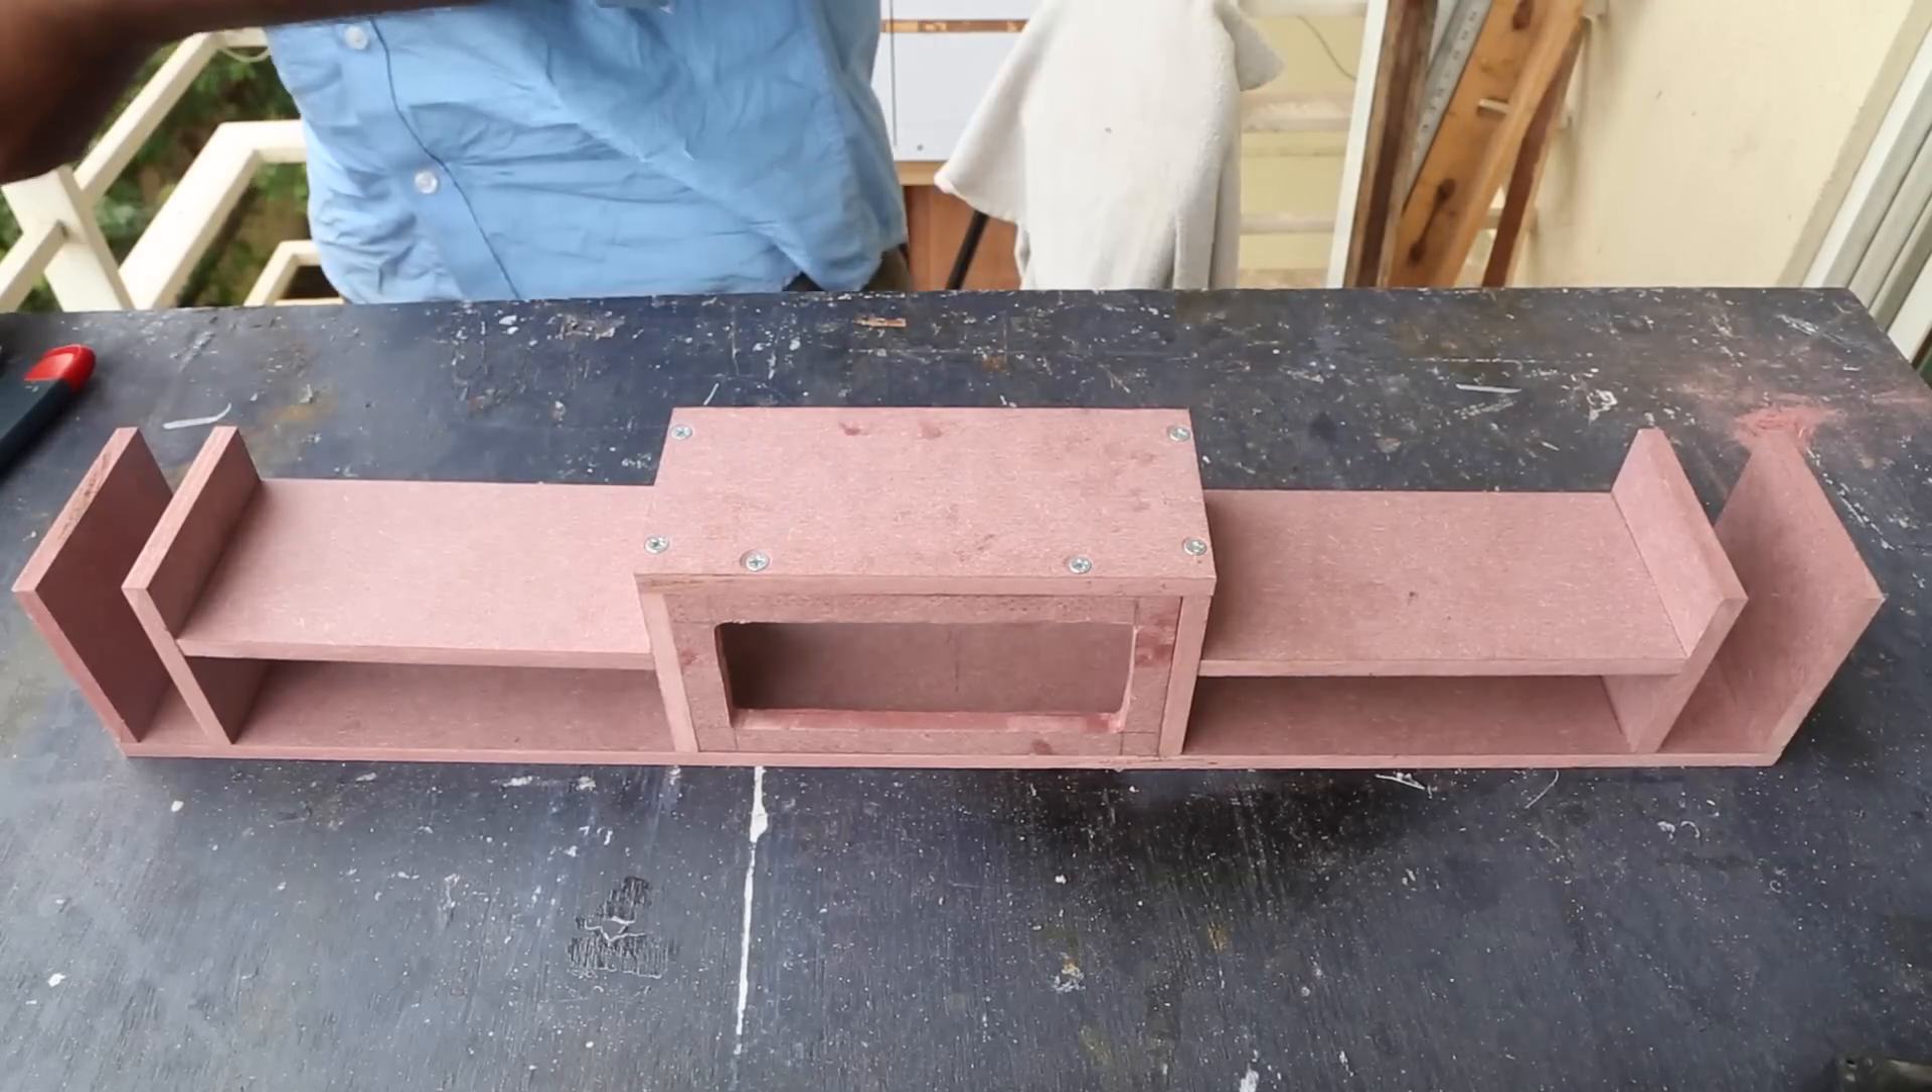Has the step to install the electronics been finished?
No.